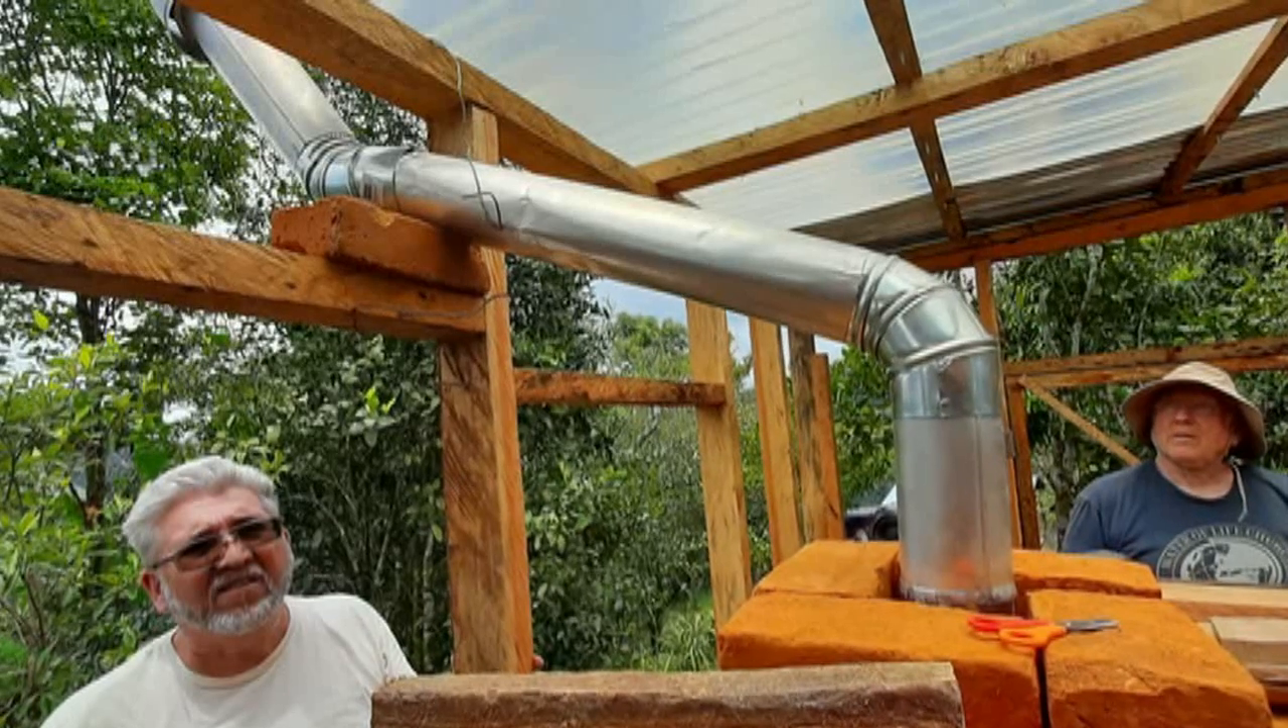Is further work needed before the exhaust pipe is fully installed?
No.